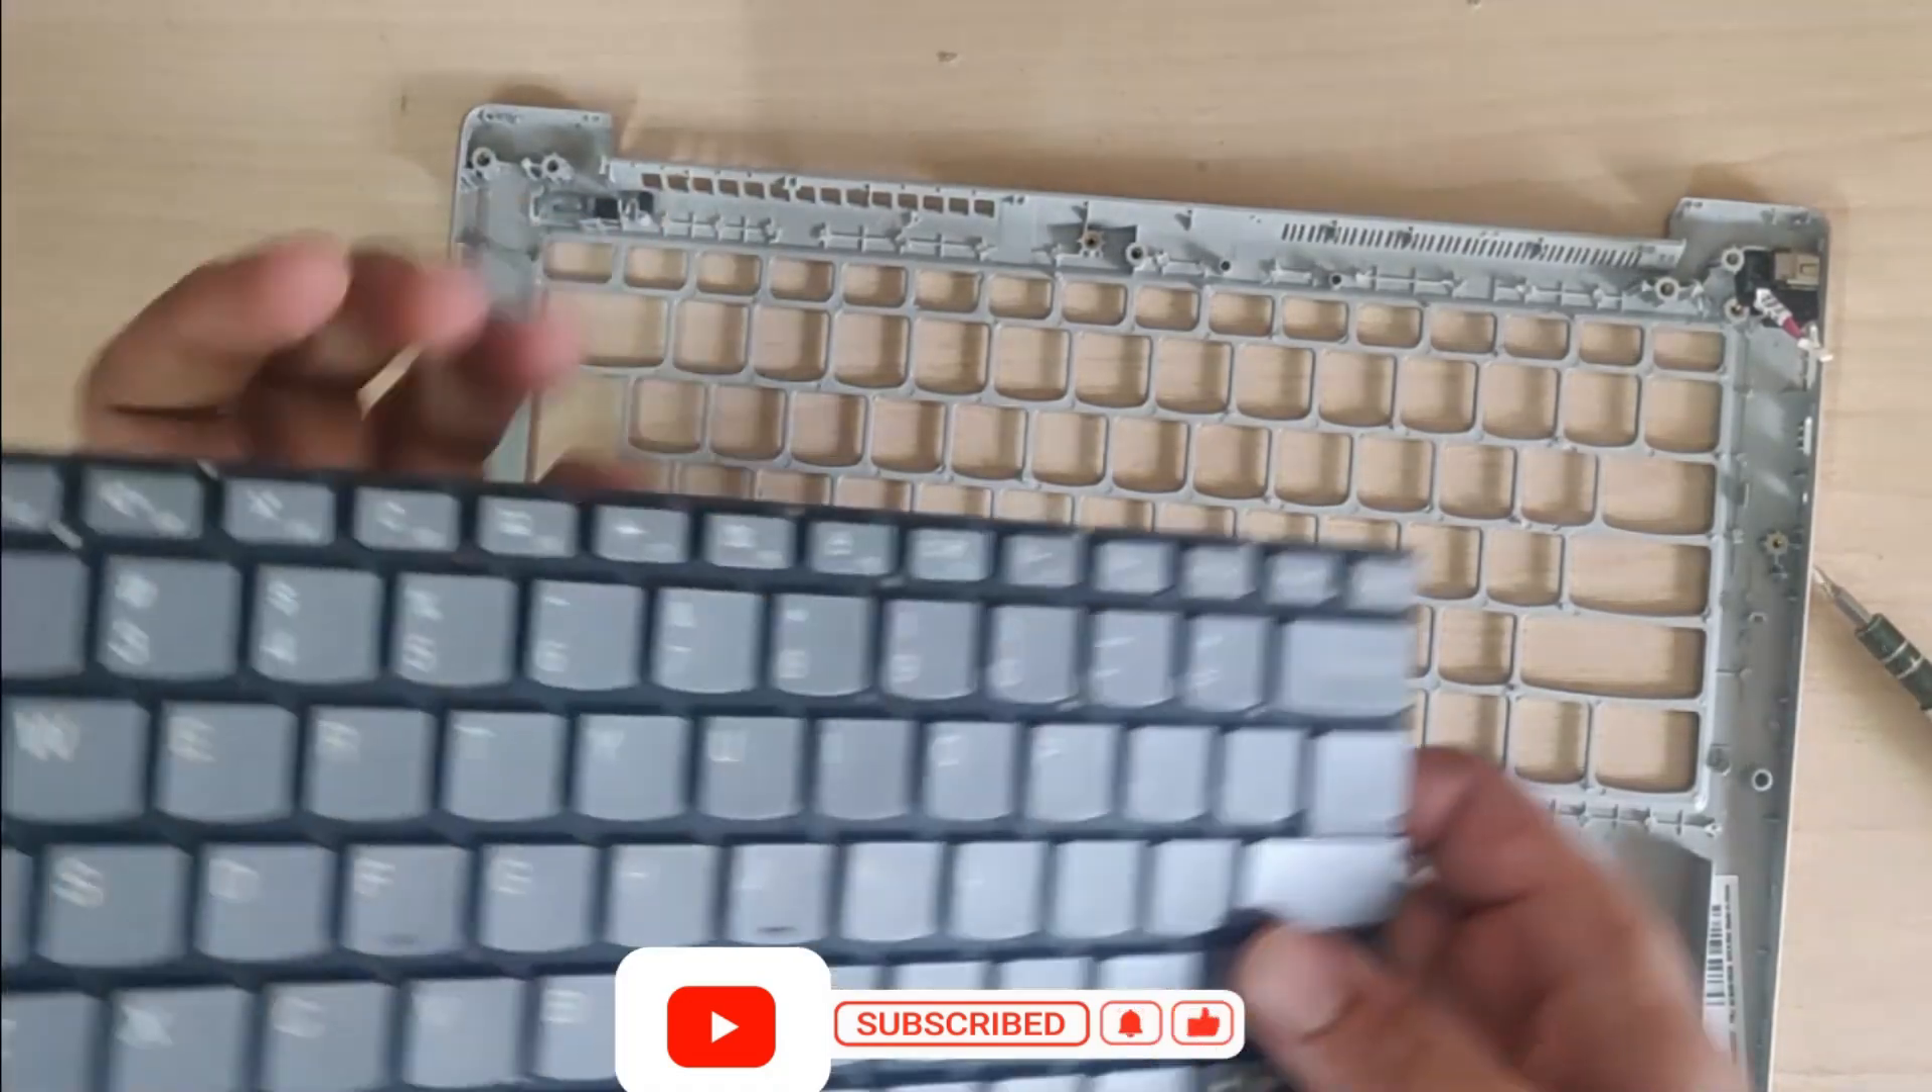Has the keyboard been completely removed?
Yes.